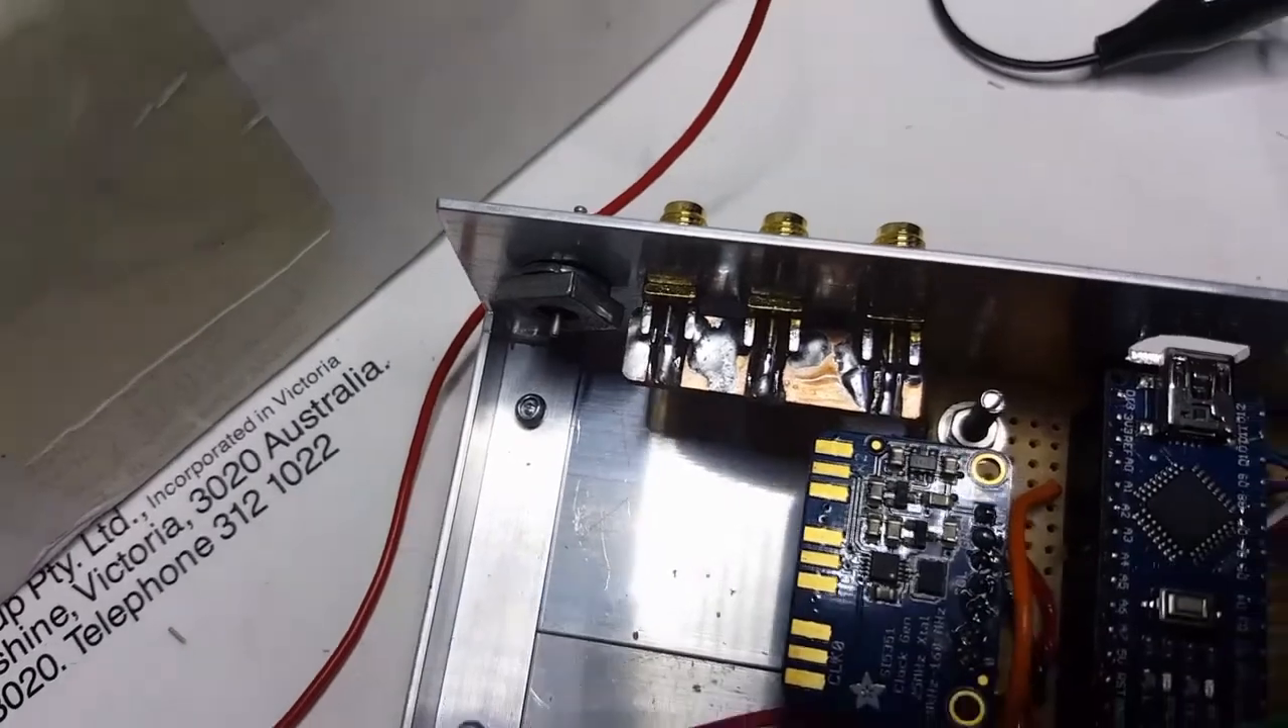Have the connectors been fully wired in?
No.